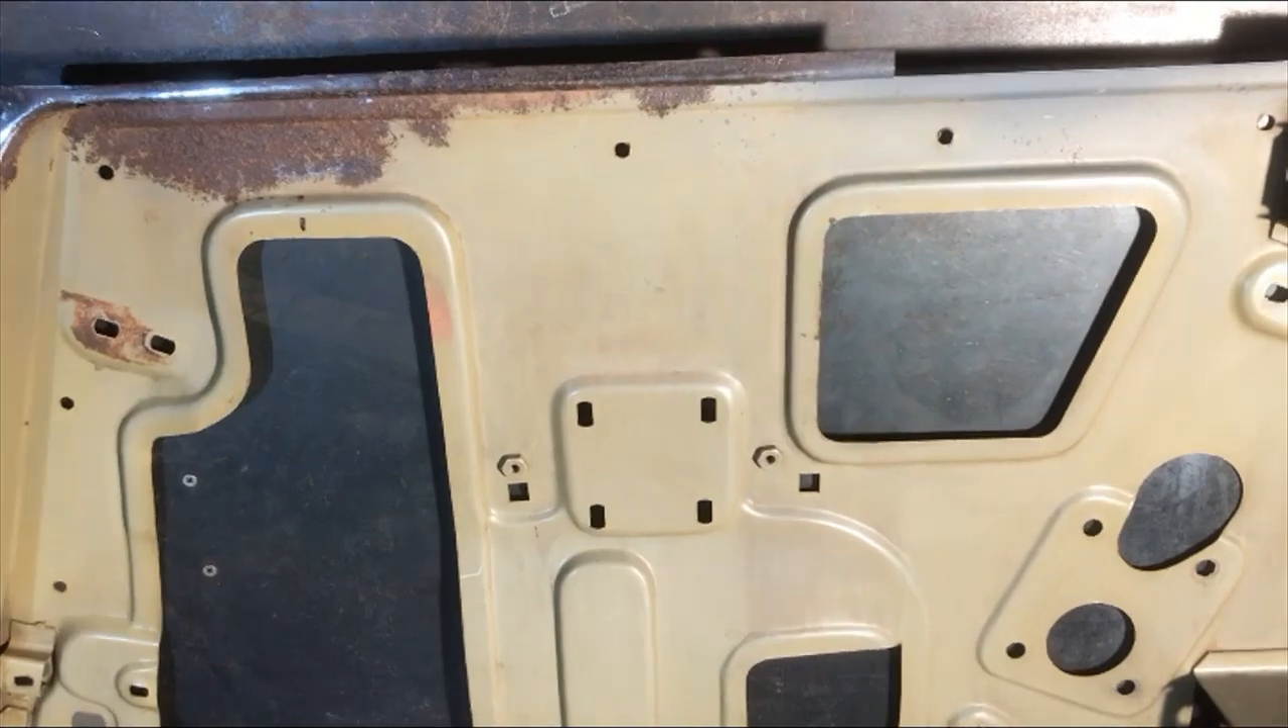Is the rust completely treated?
No.